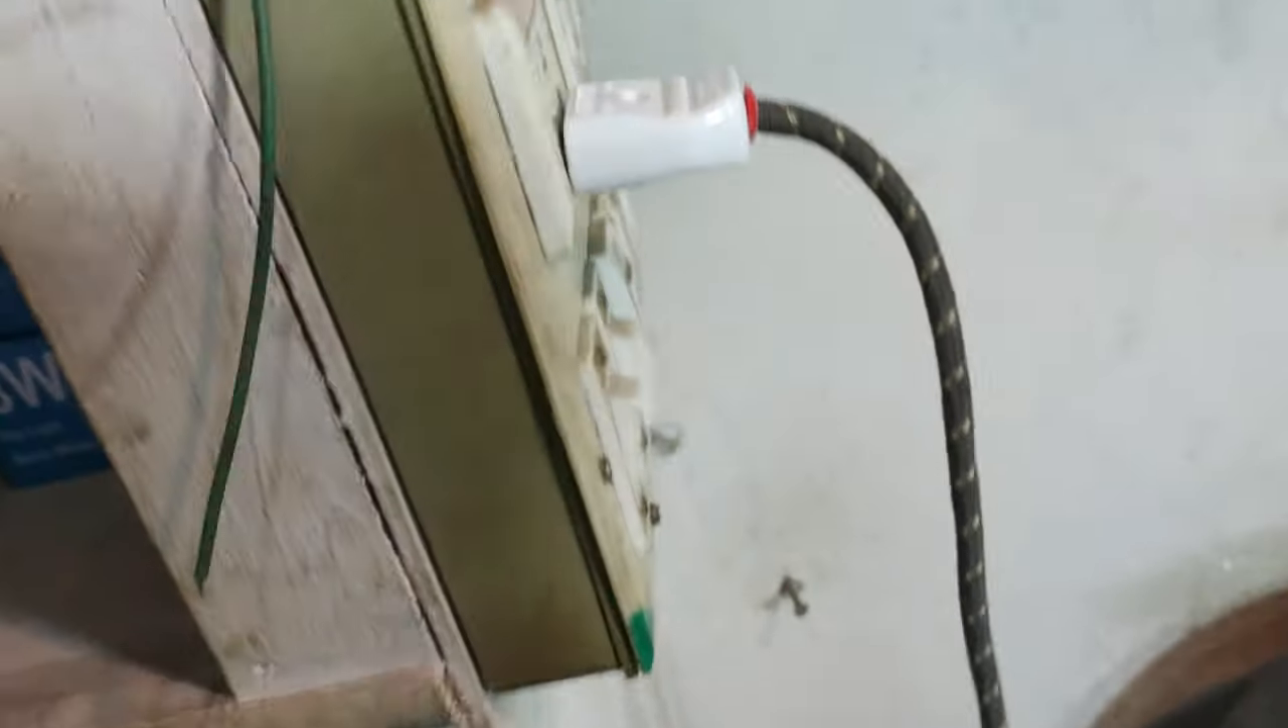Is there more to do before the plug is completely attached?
No.